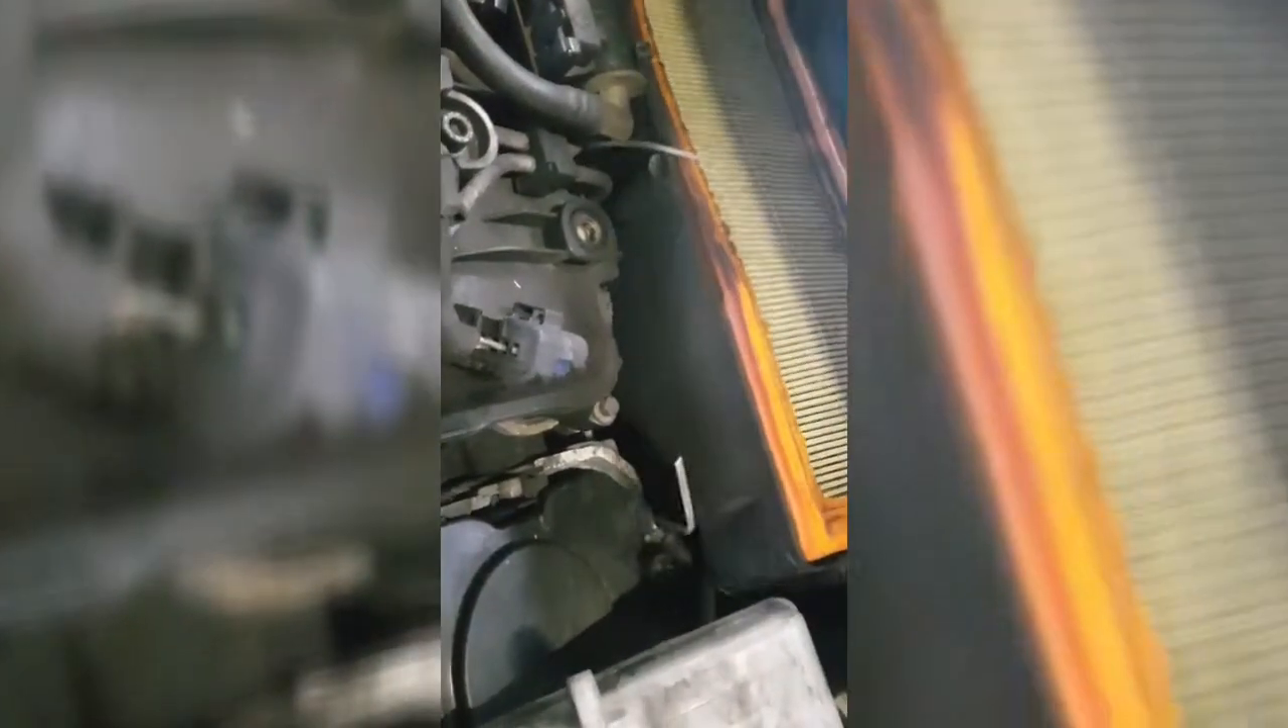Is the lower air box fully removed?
No.